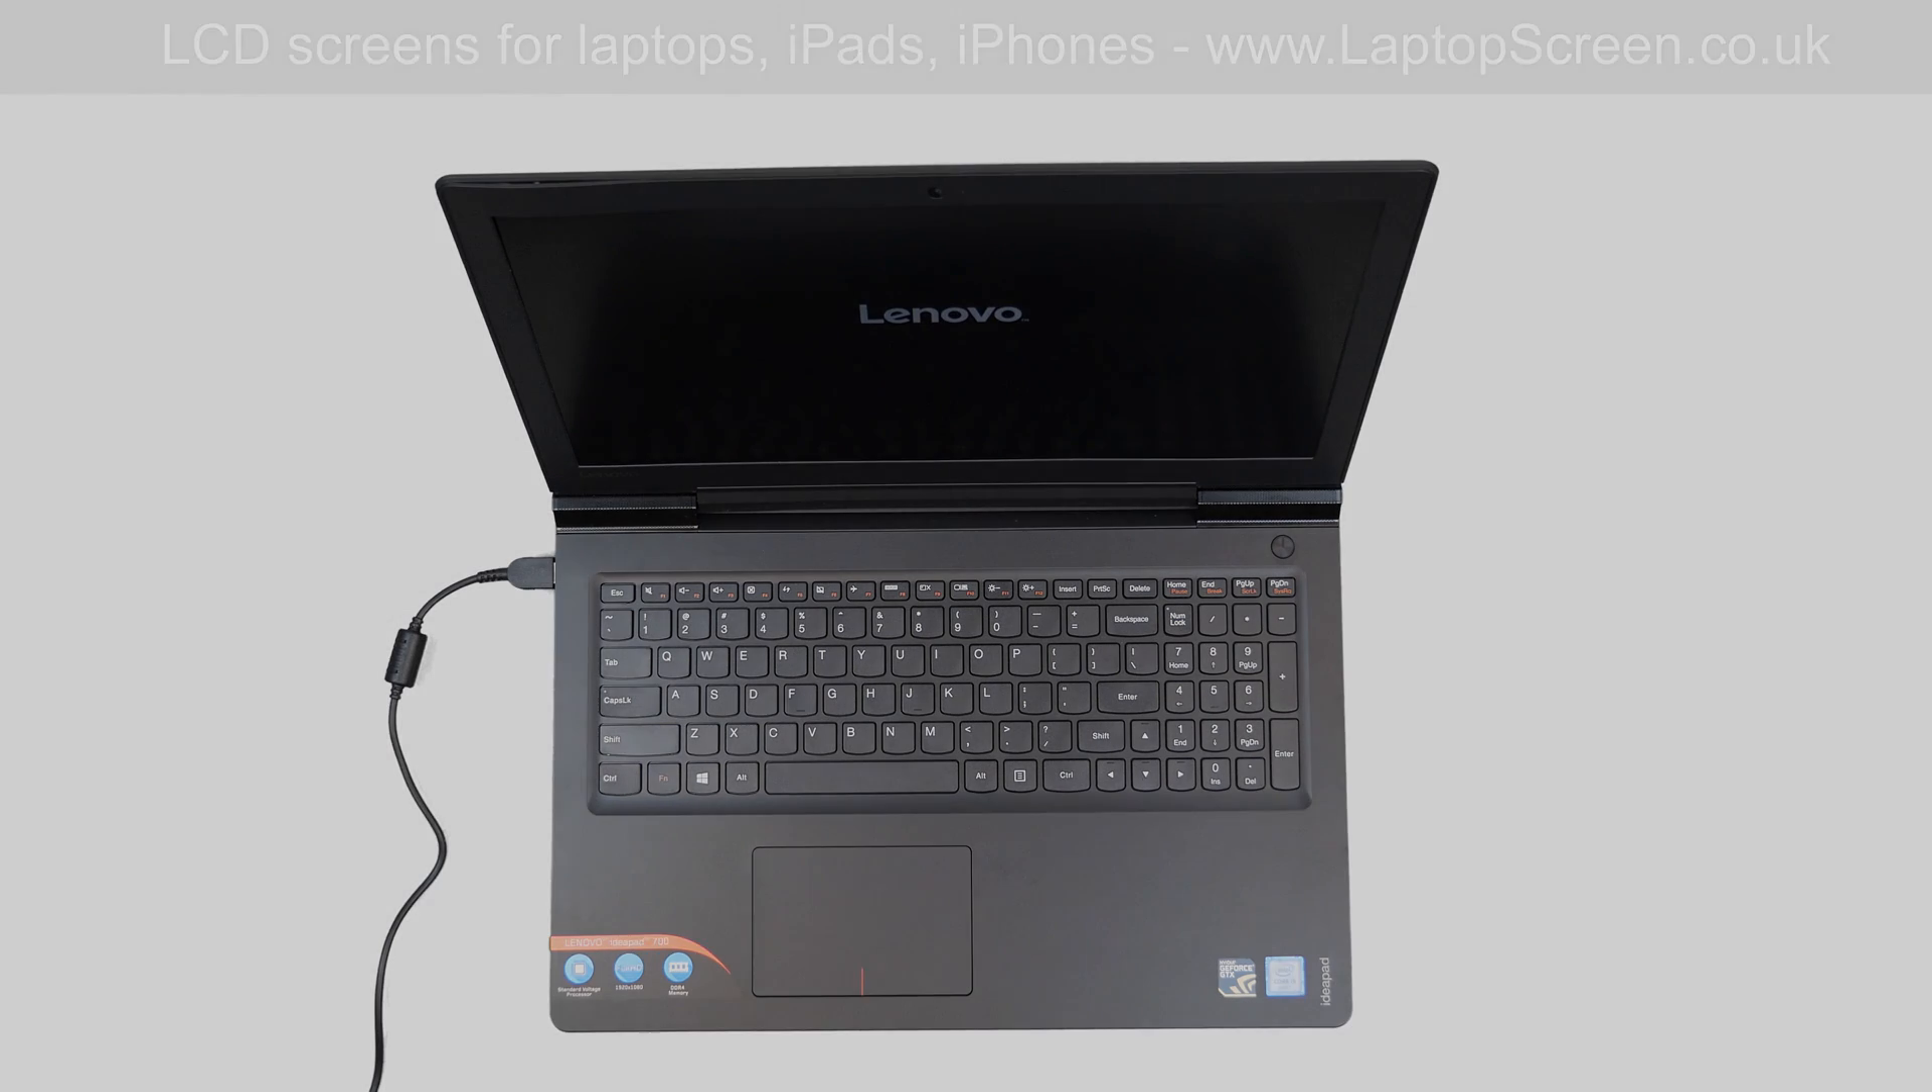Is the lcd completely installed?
Yes.